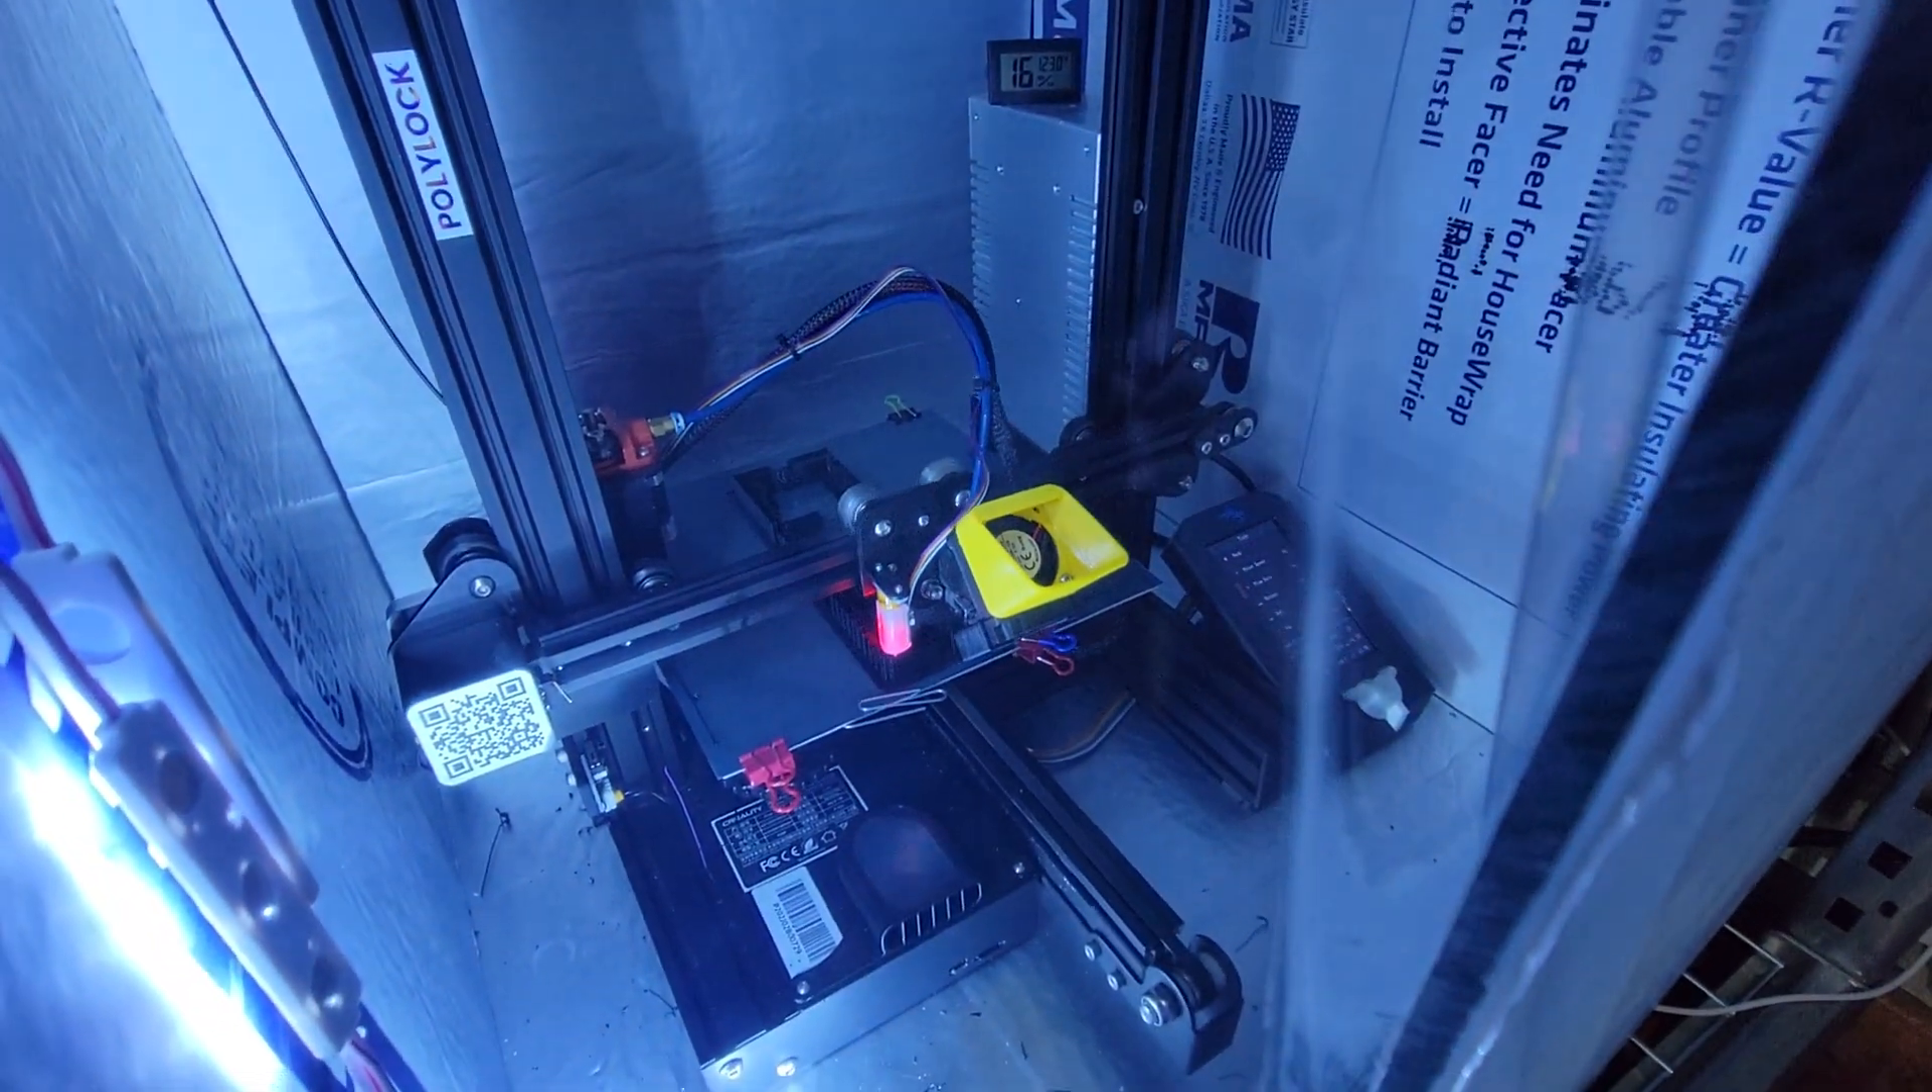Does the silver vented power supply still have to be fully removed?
Yes.